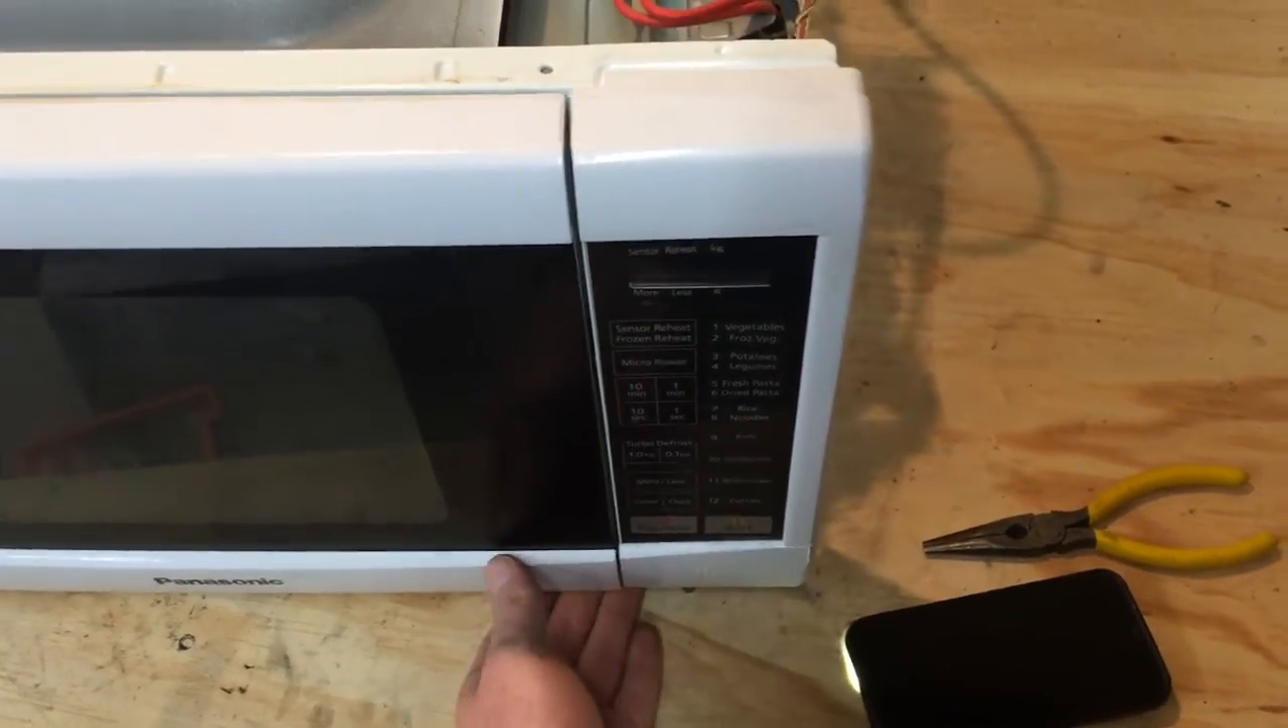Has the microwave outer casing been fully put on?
No.